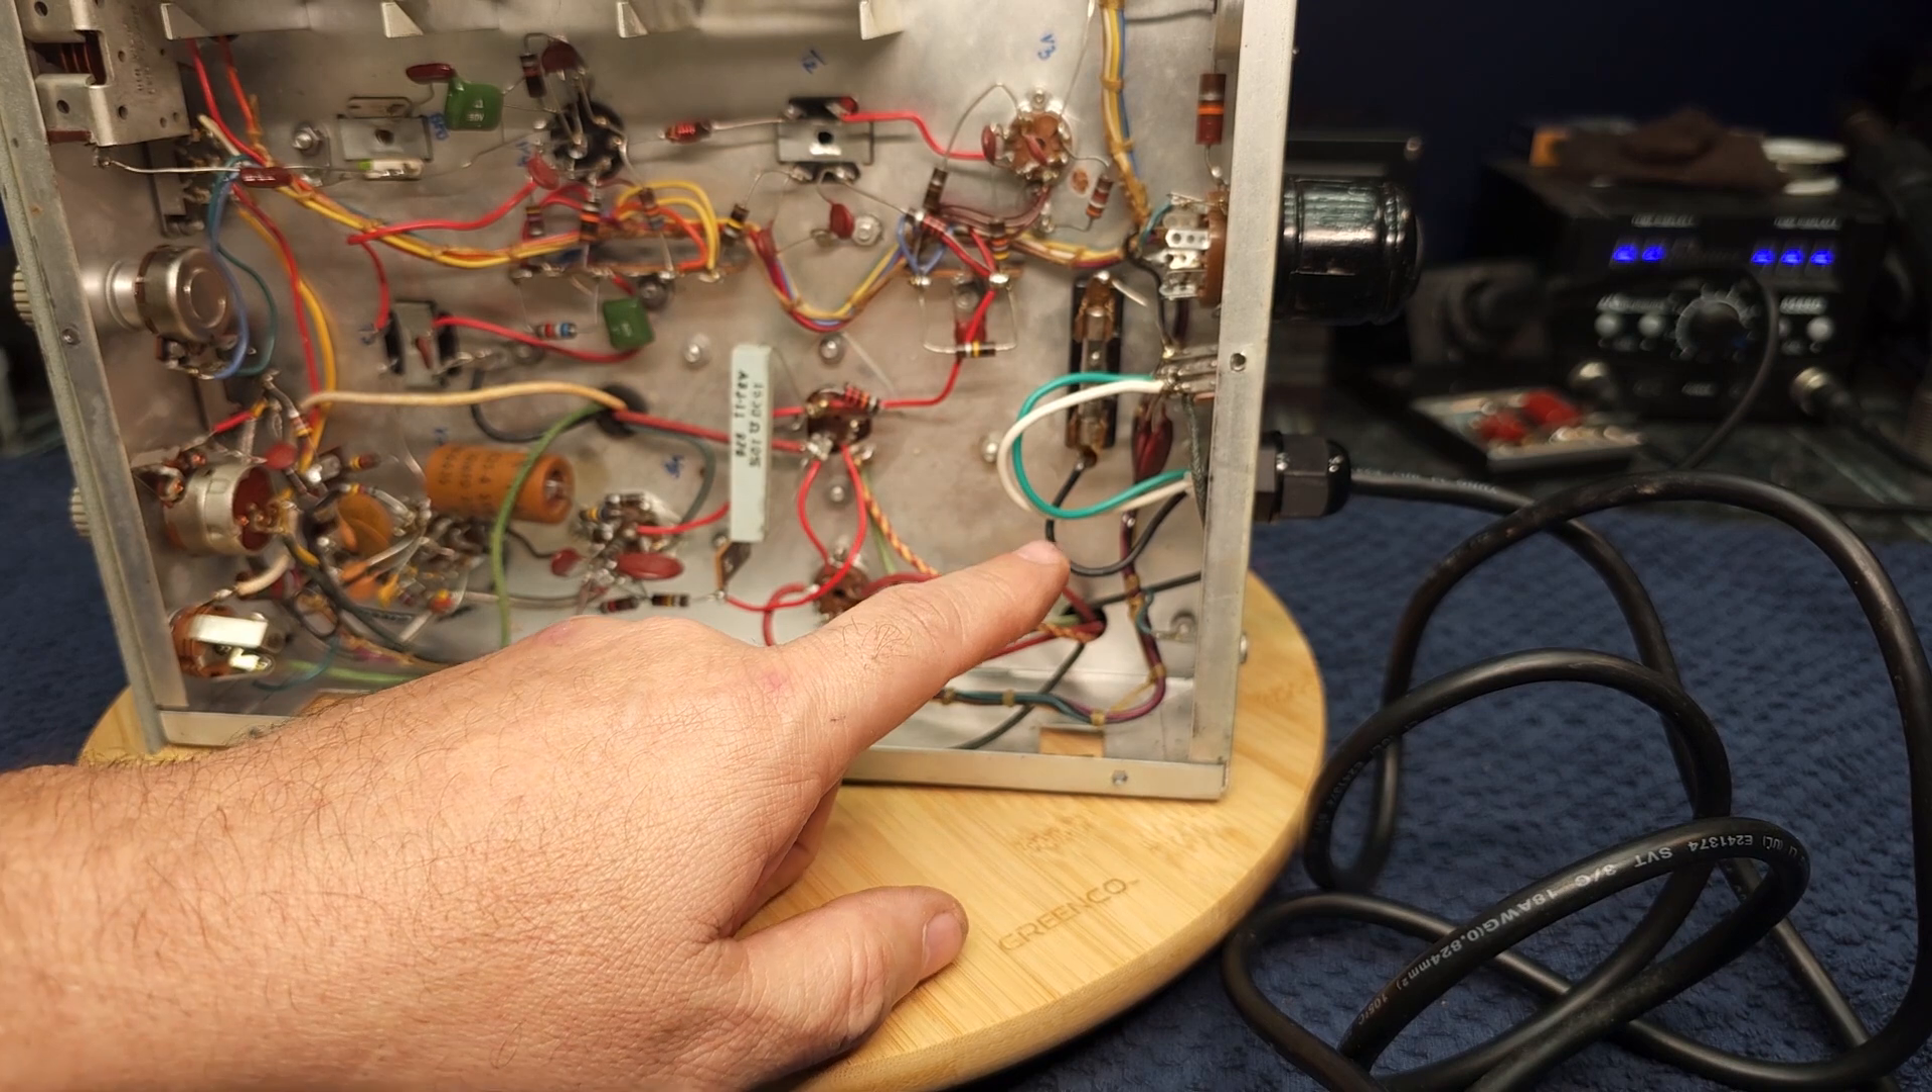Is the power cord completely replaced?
Yes.